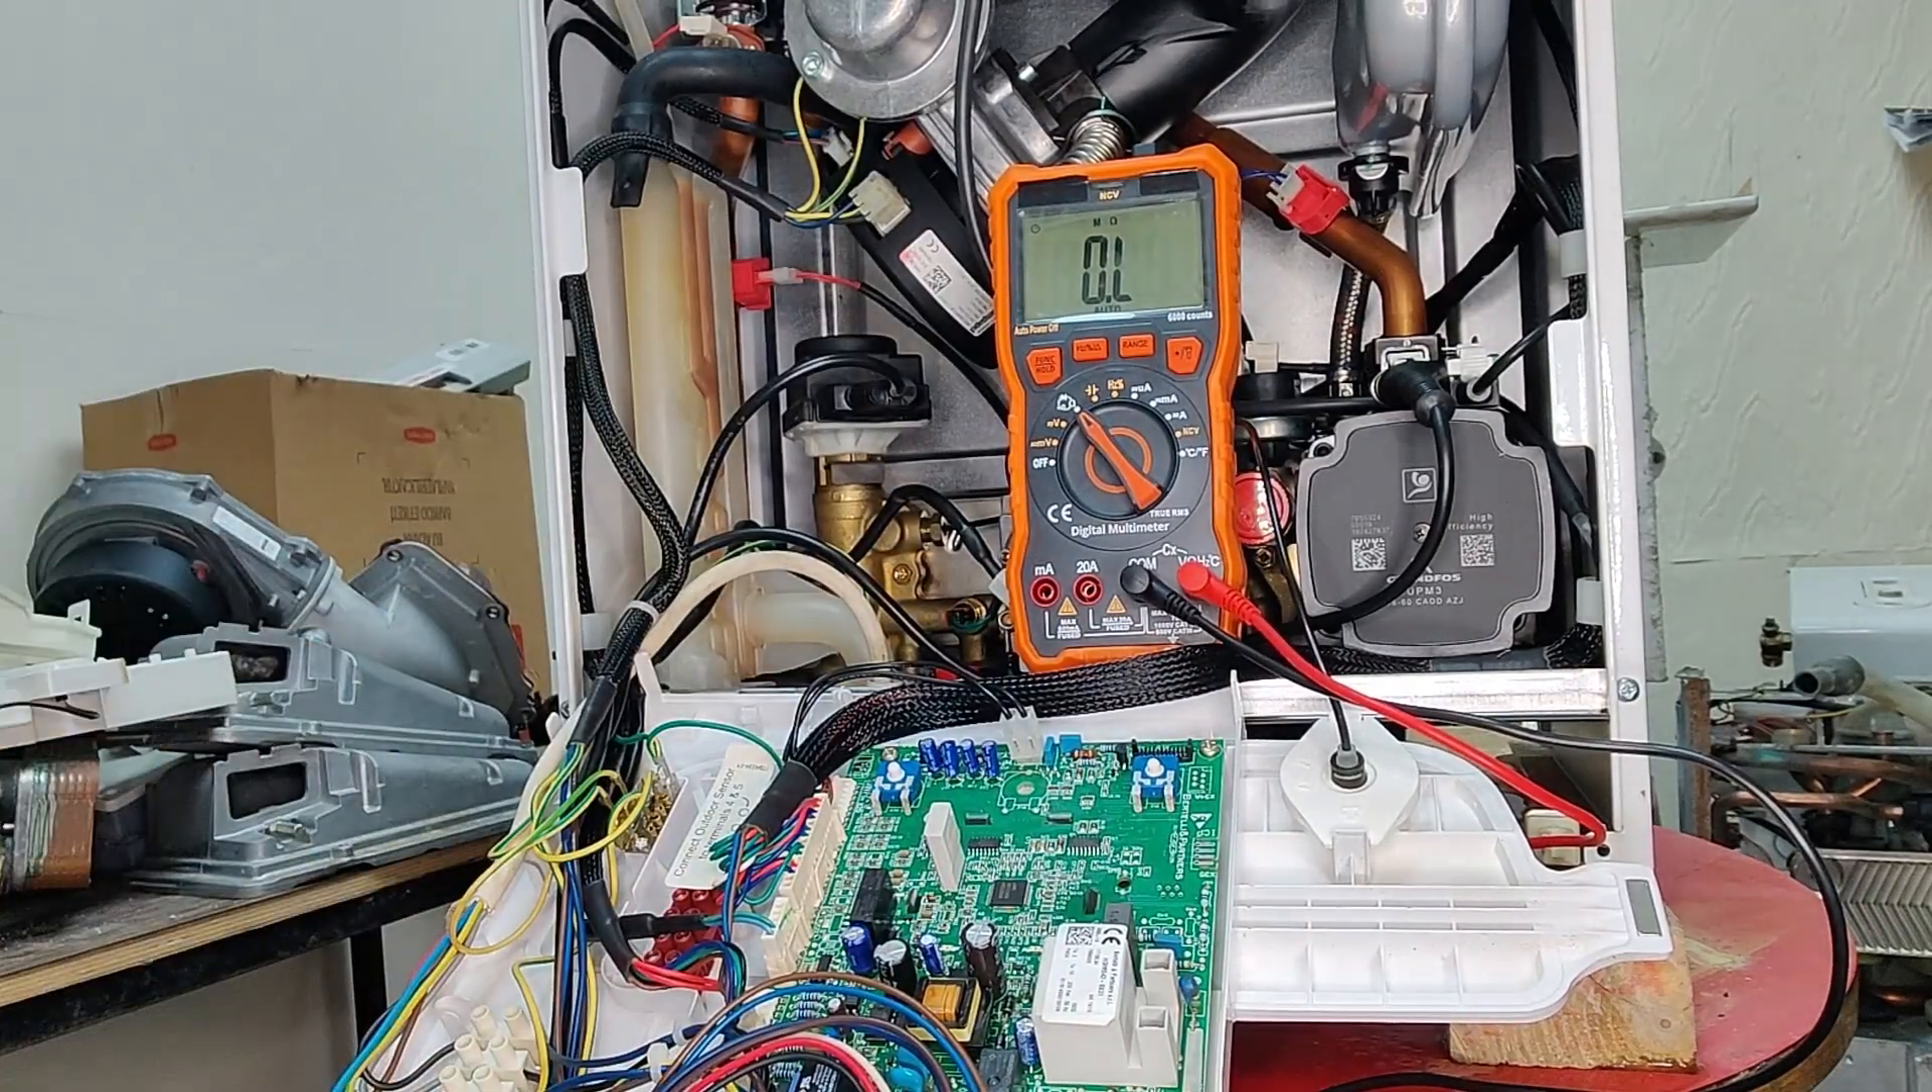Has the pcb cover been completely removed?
Yes.